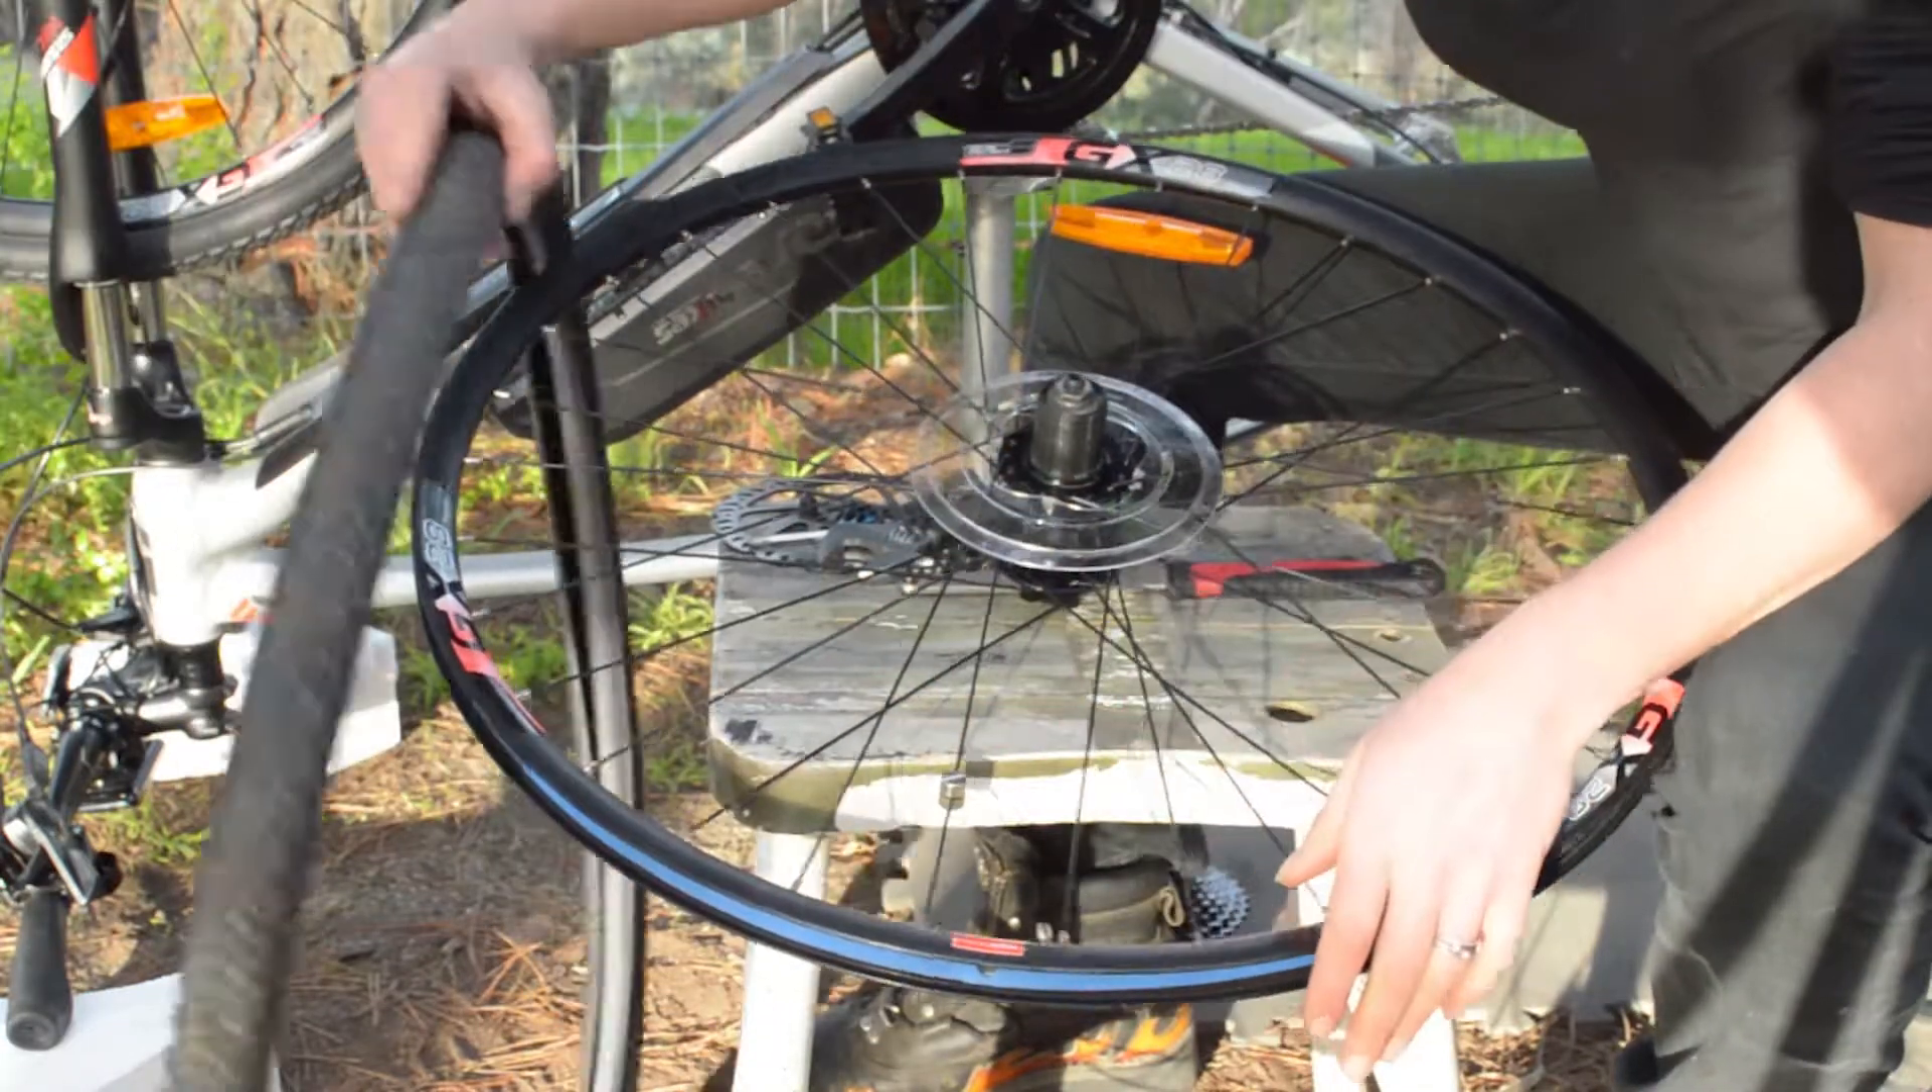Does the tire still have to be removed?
No.